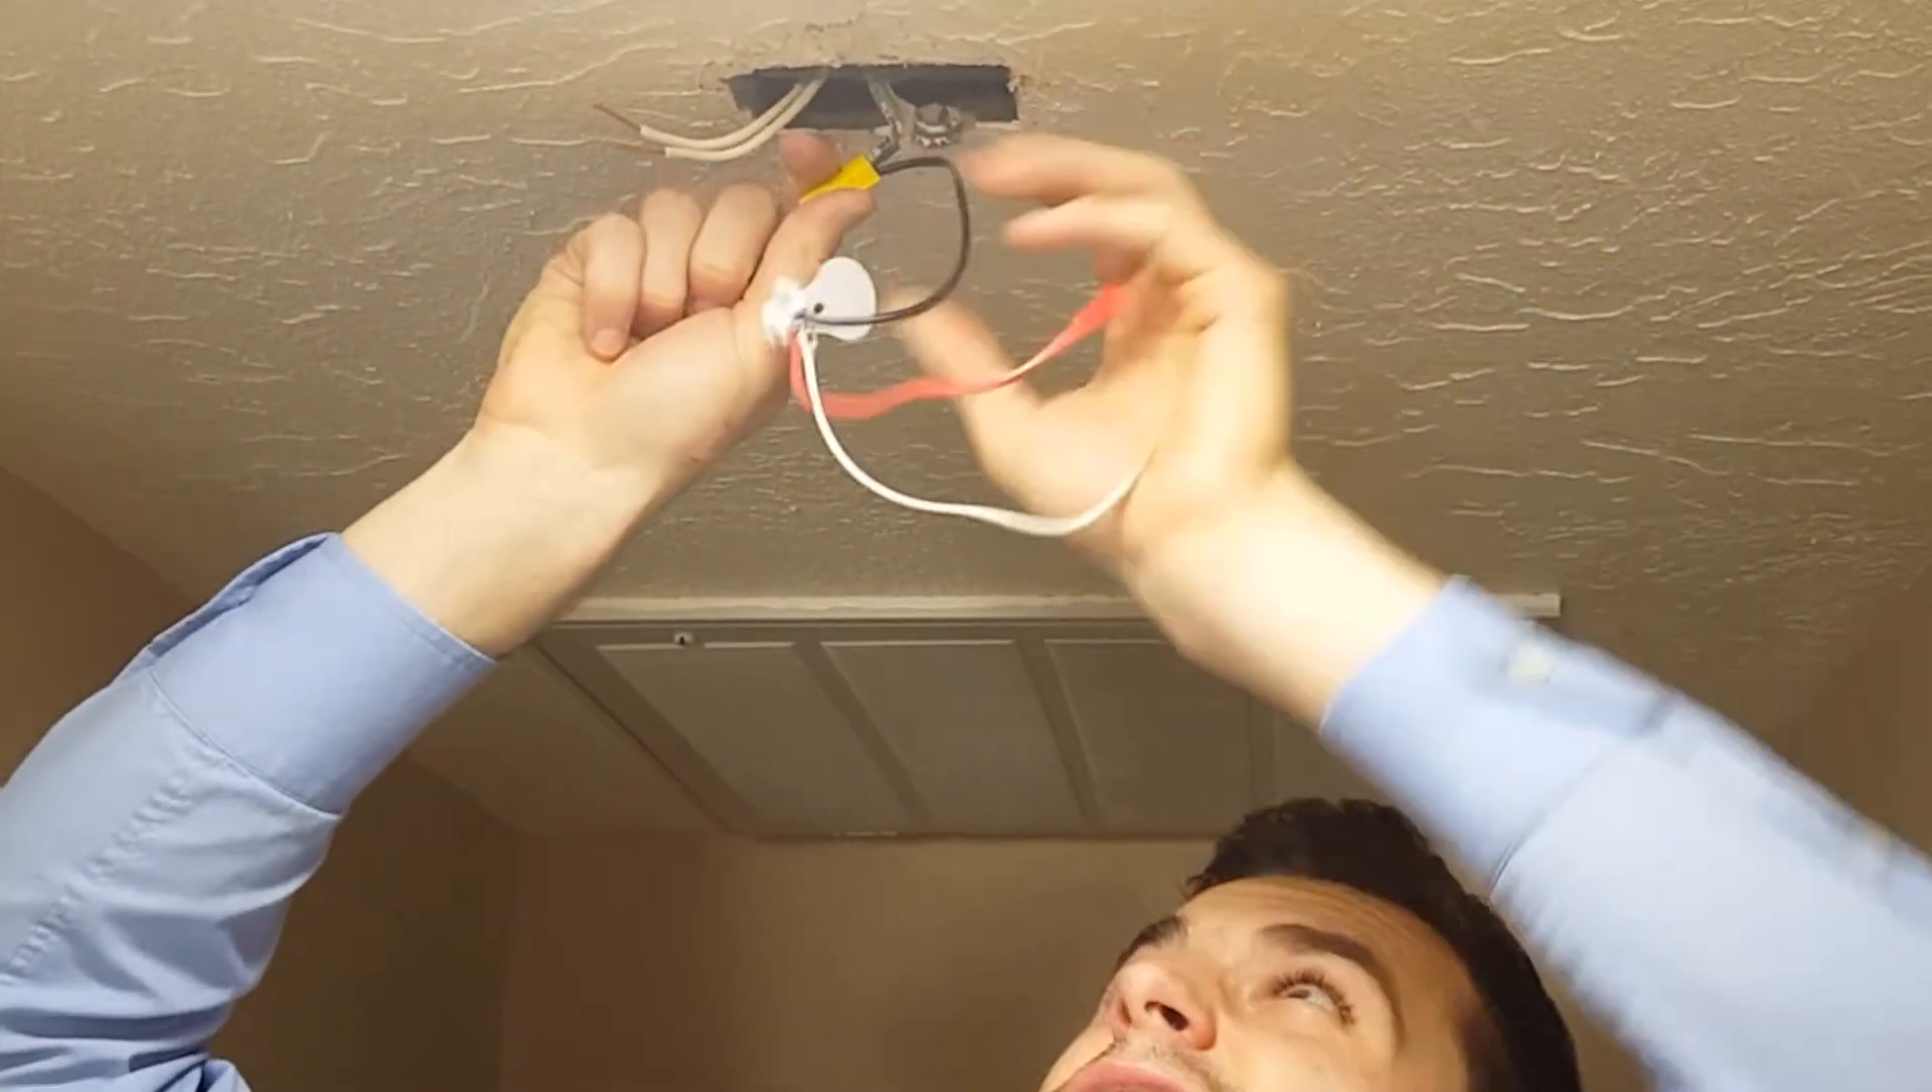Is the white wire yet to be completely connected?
Yes.